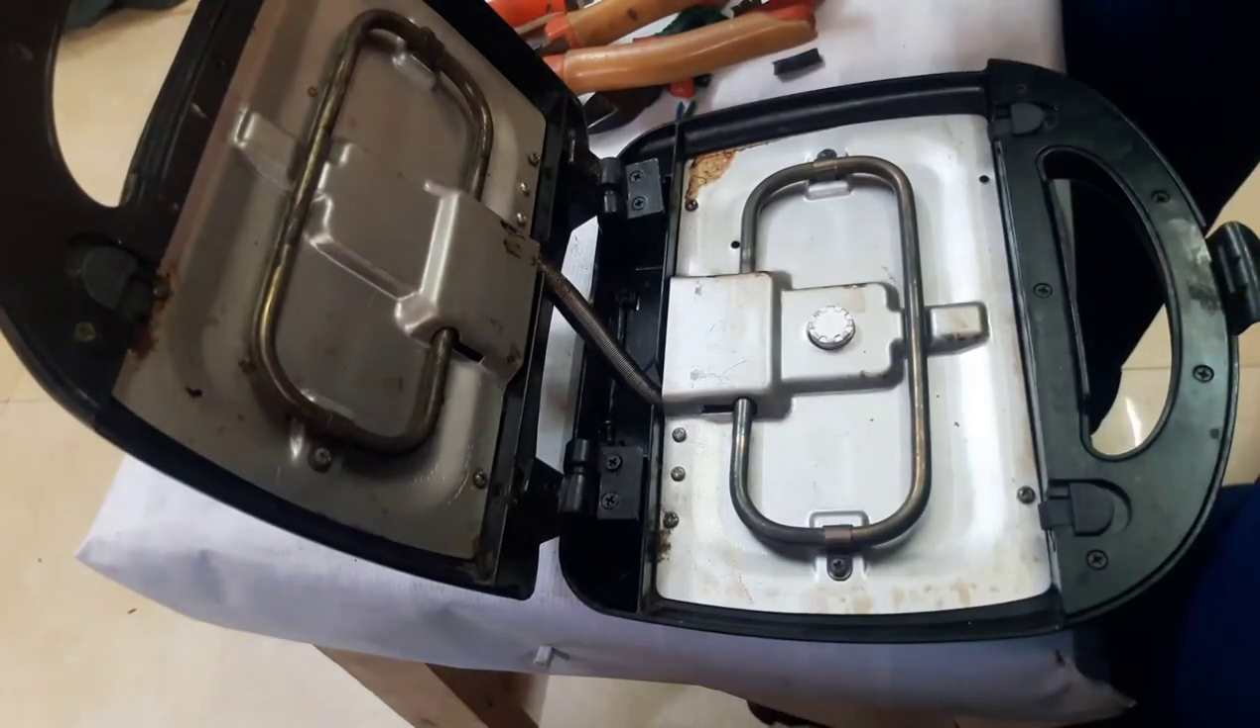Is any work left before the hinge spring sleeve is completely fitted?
No.